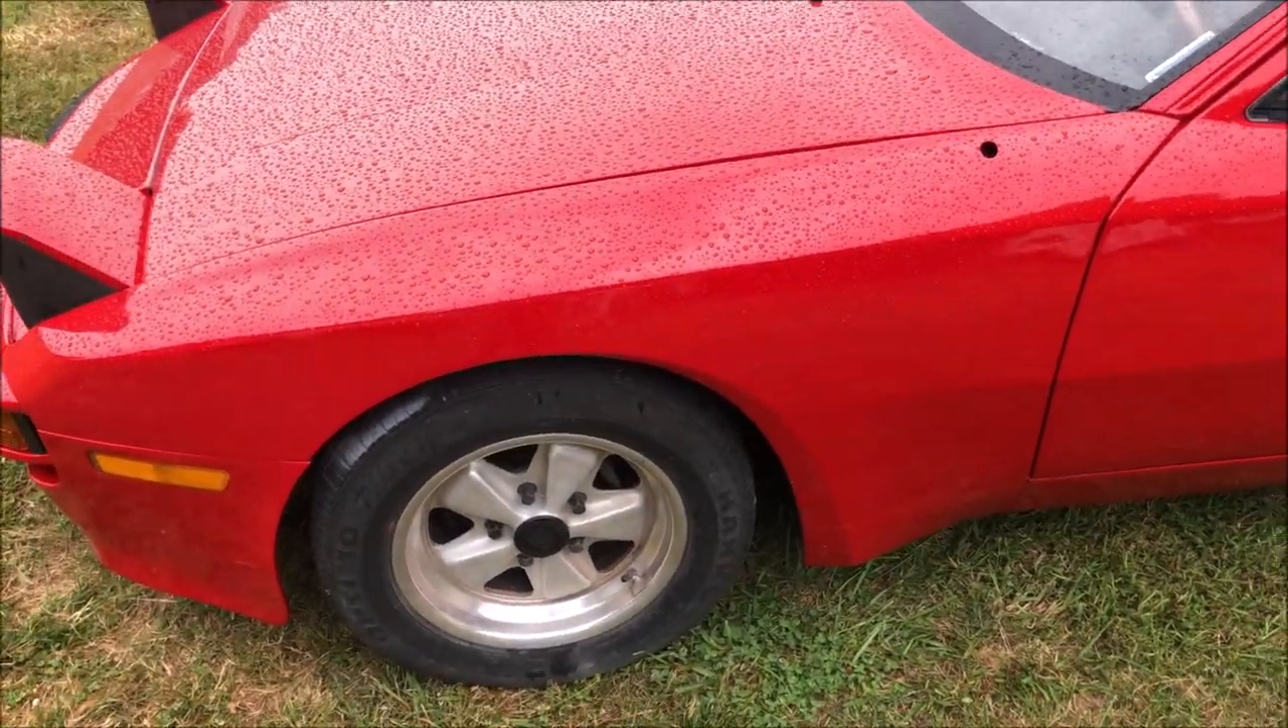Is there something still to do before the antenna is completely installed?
Yes.